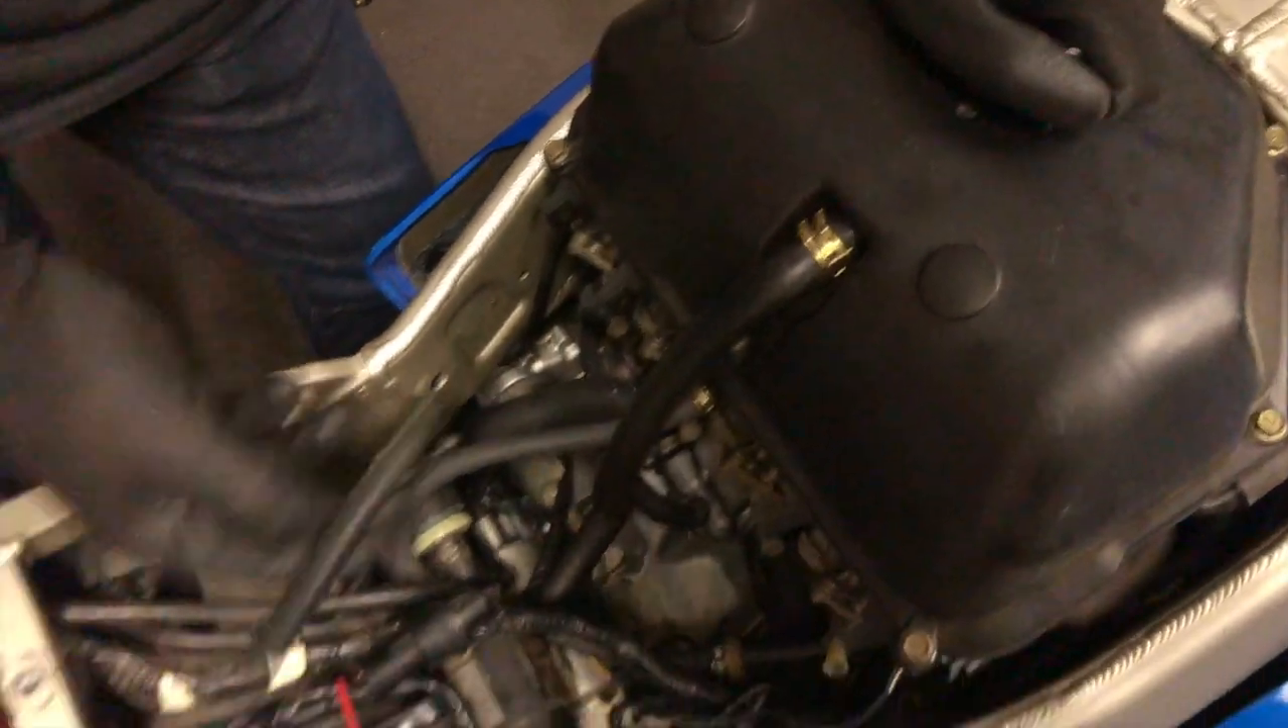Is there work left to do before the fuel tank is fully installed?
Yes.